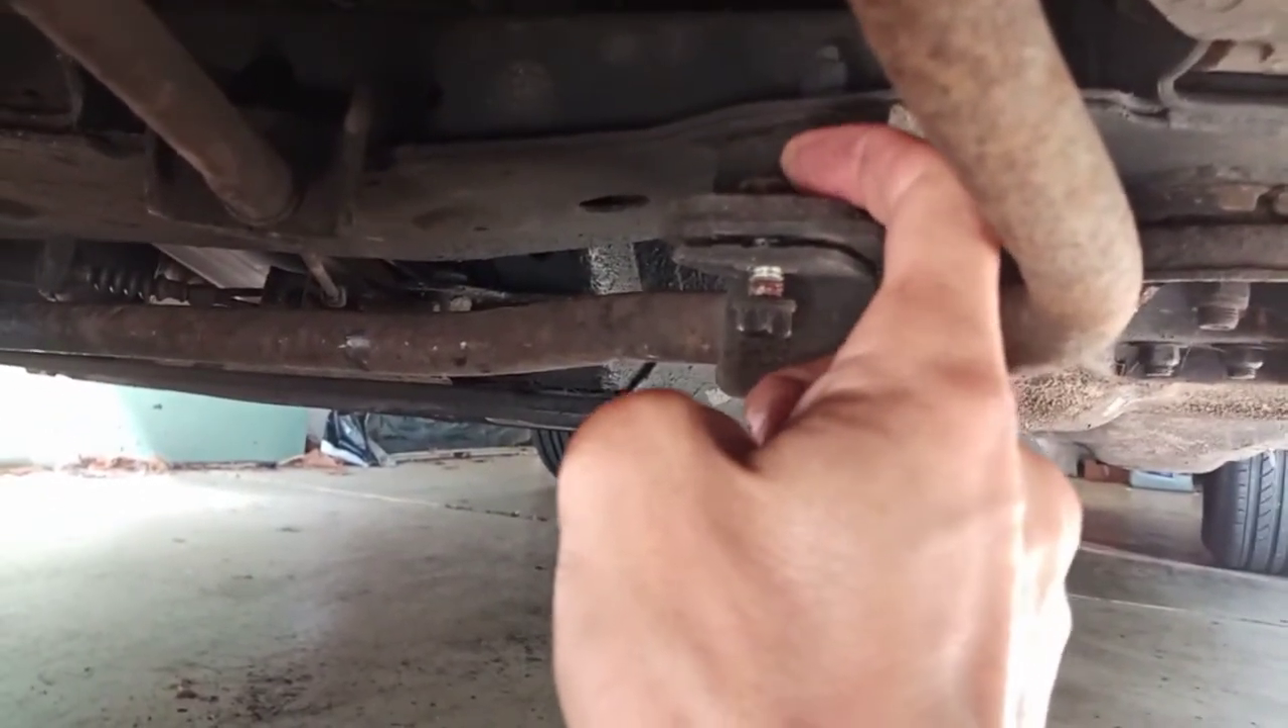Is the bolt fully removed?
No.